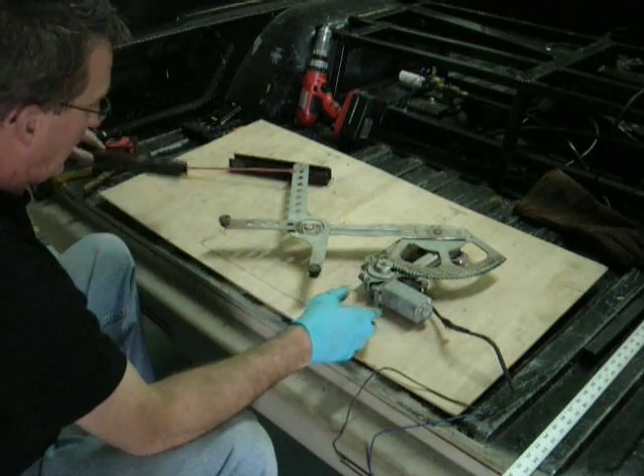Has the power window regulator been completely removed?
Yes.